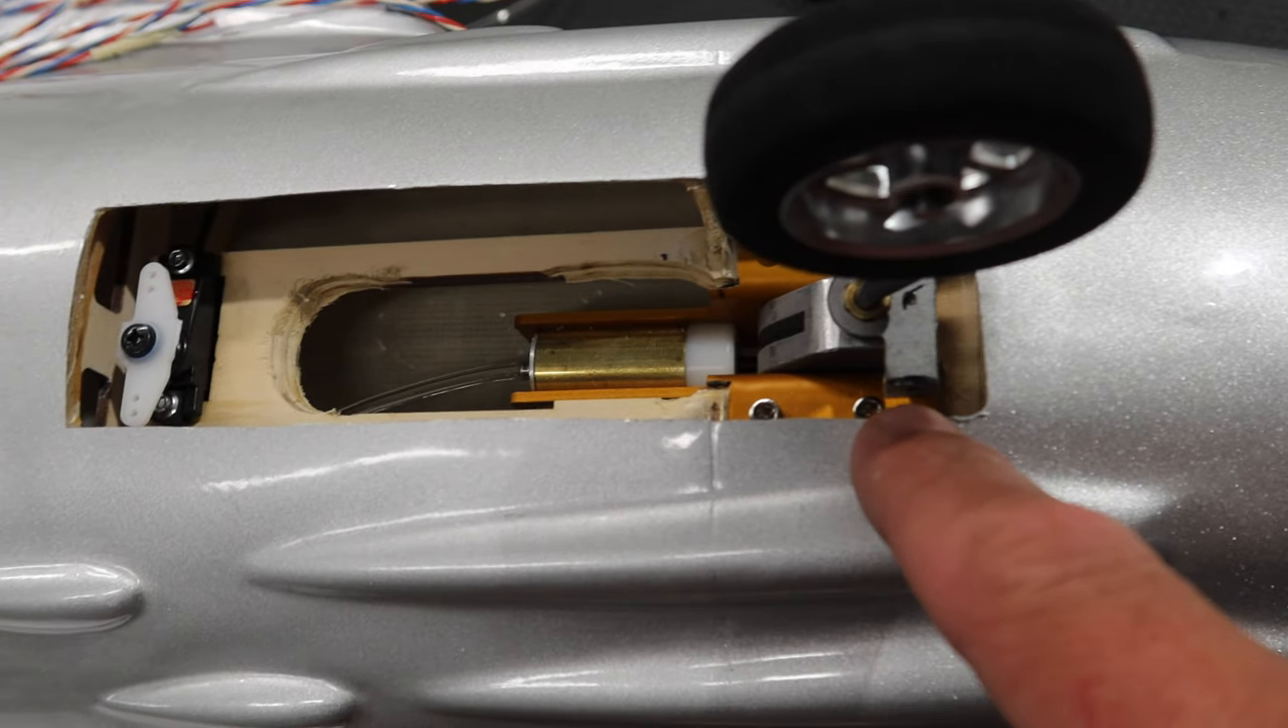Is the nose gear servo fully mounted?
Yes.